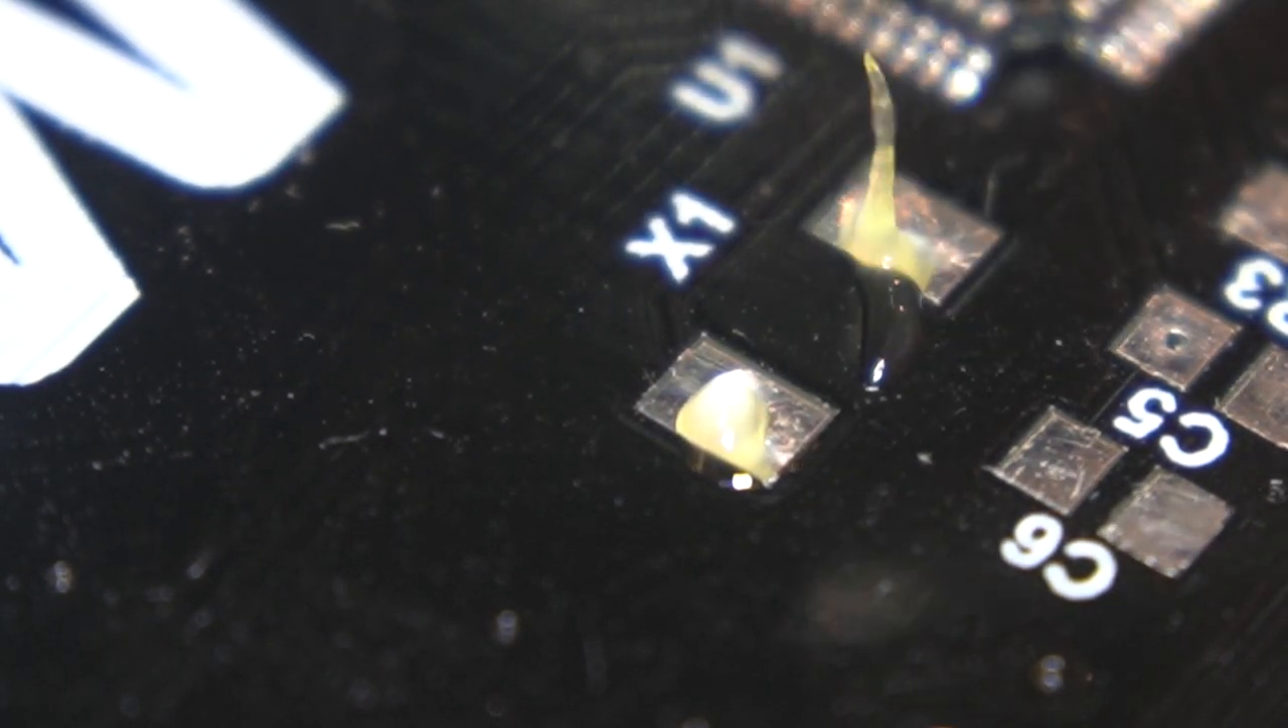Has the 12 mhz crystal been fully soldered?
No.